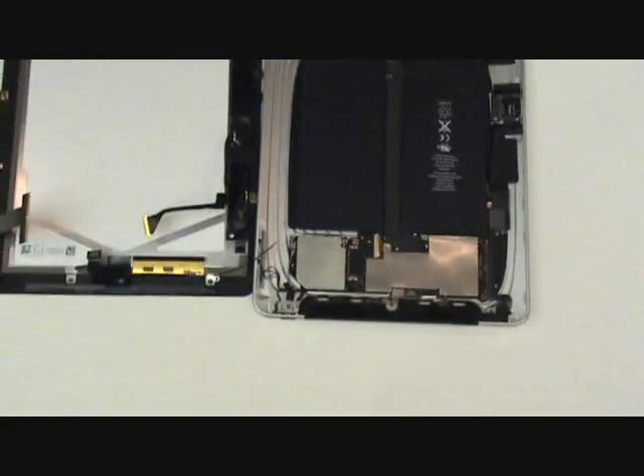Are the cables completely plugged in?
No.